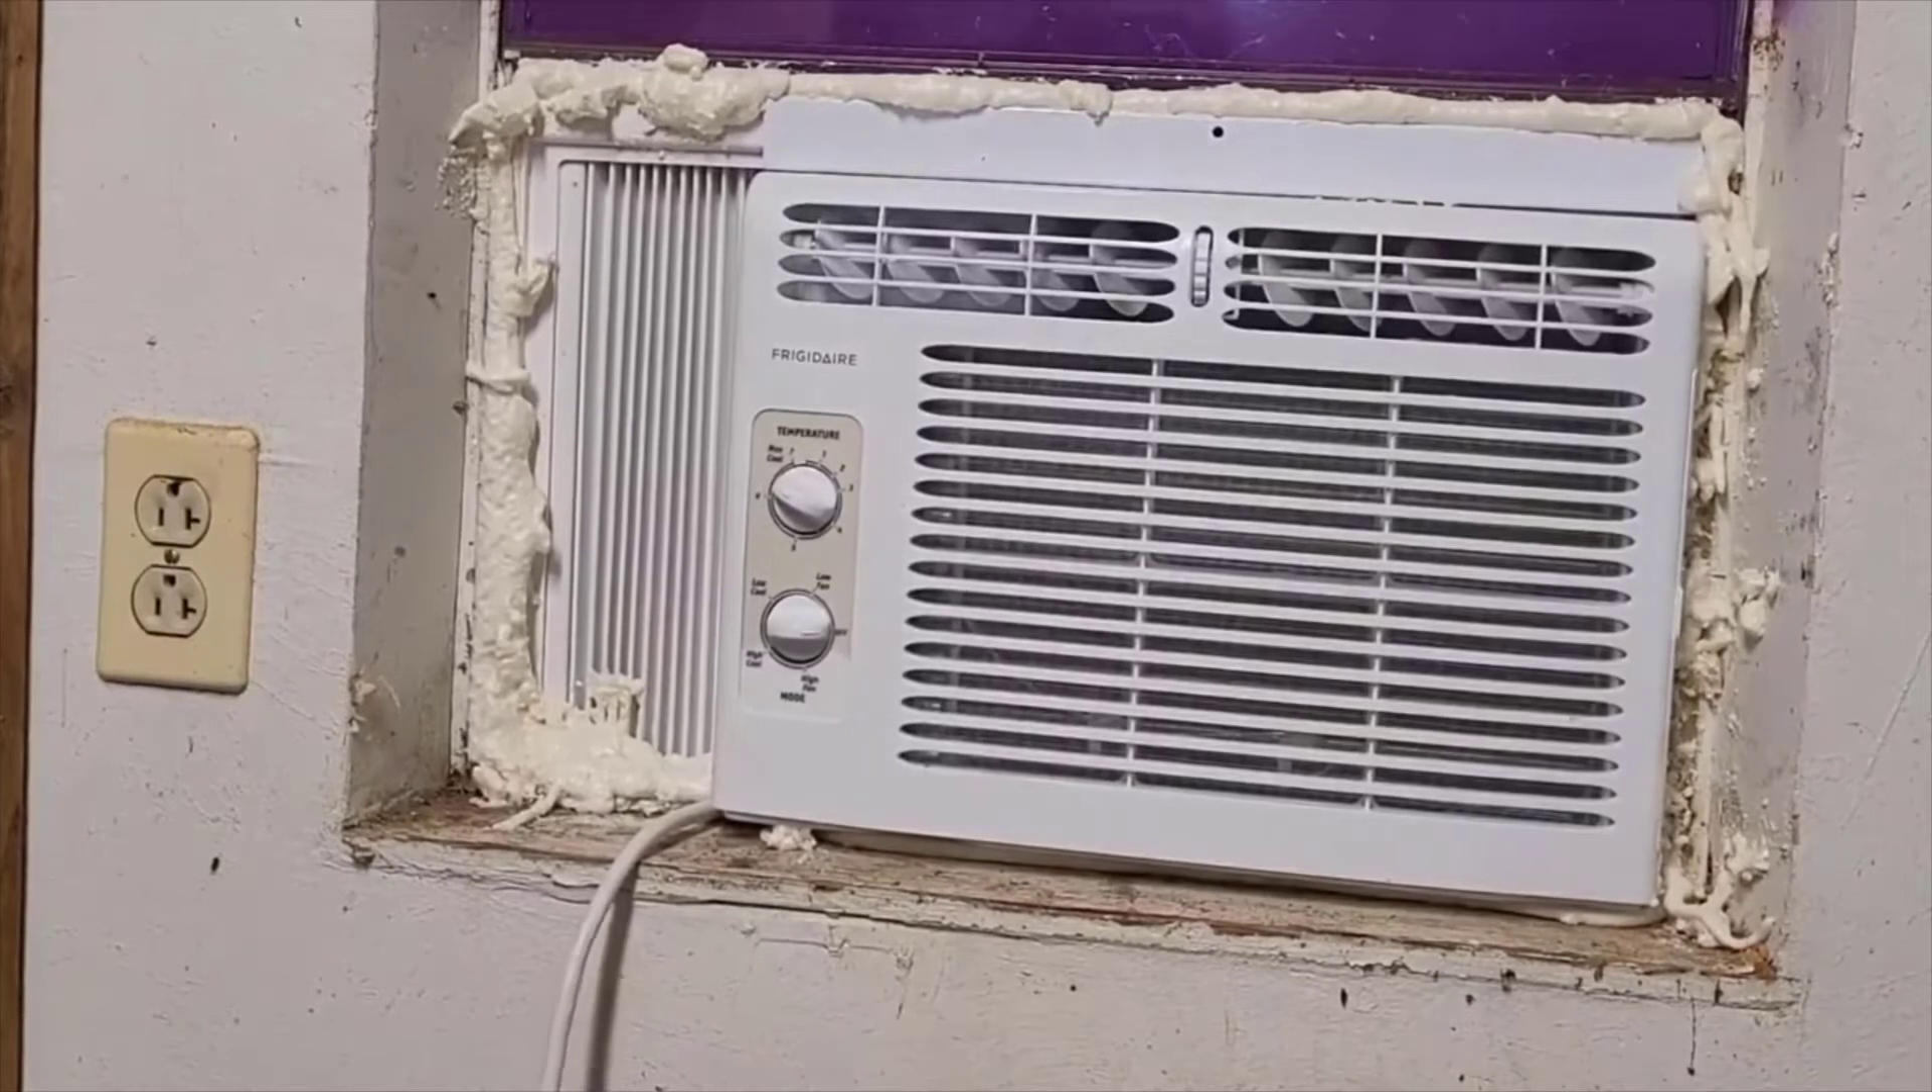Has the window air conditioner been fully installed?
Yes.